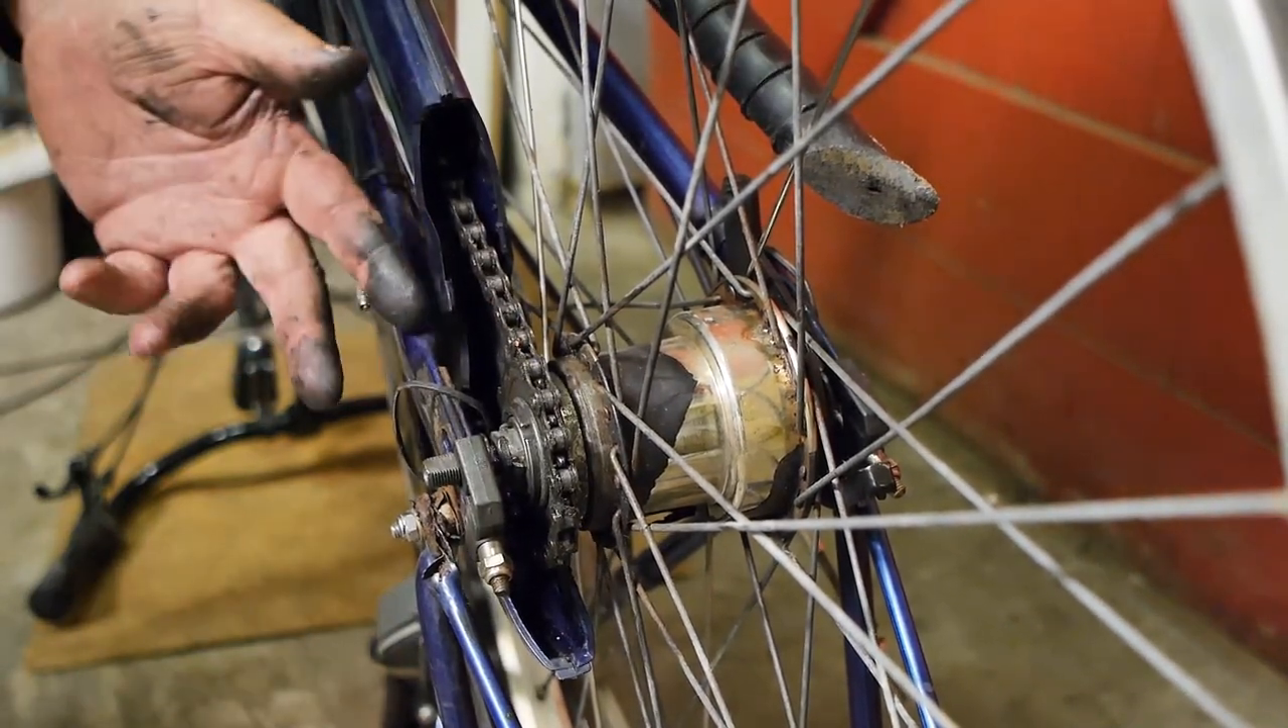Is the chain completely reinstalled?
Yes.